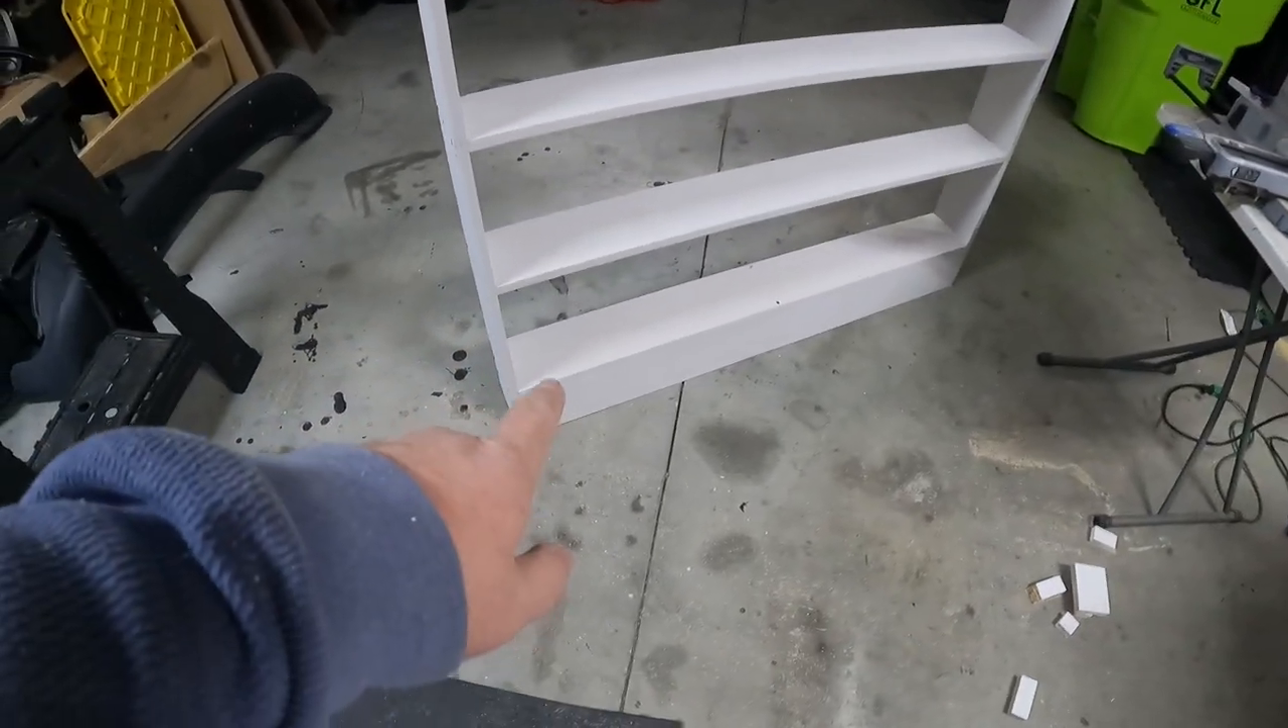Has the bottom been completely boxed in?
Yes.